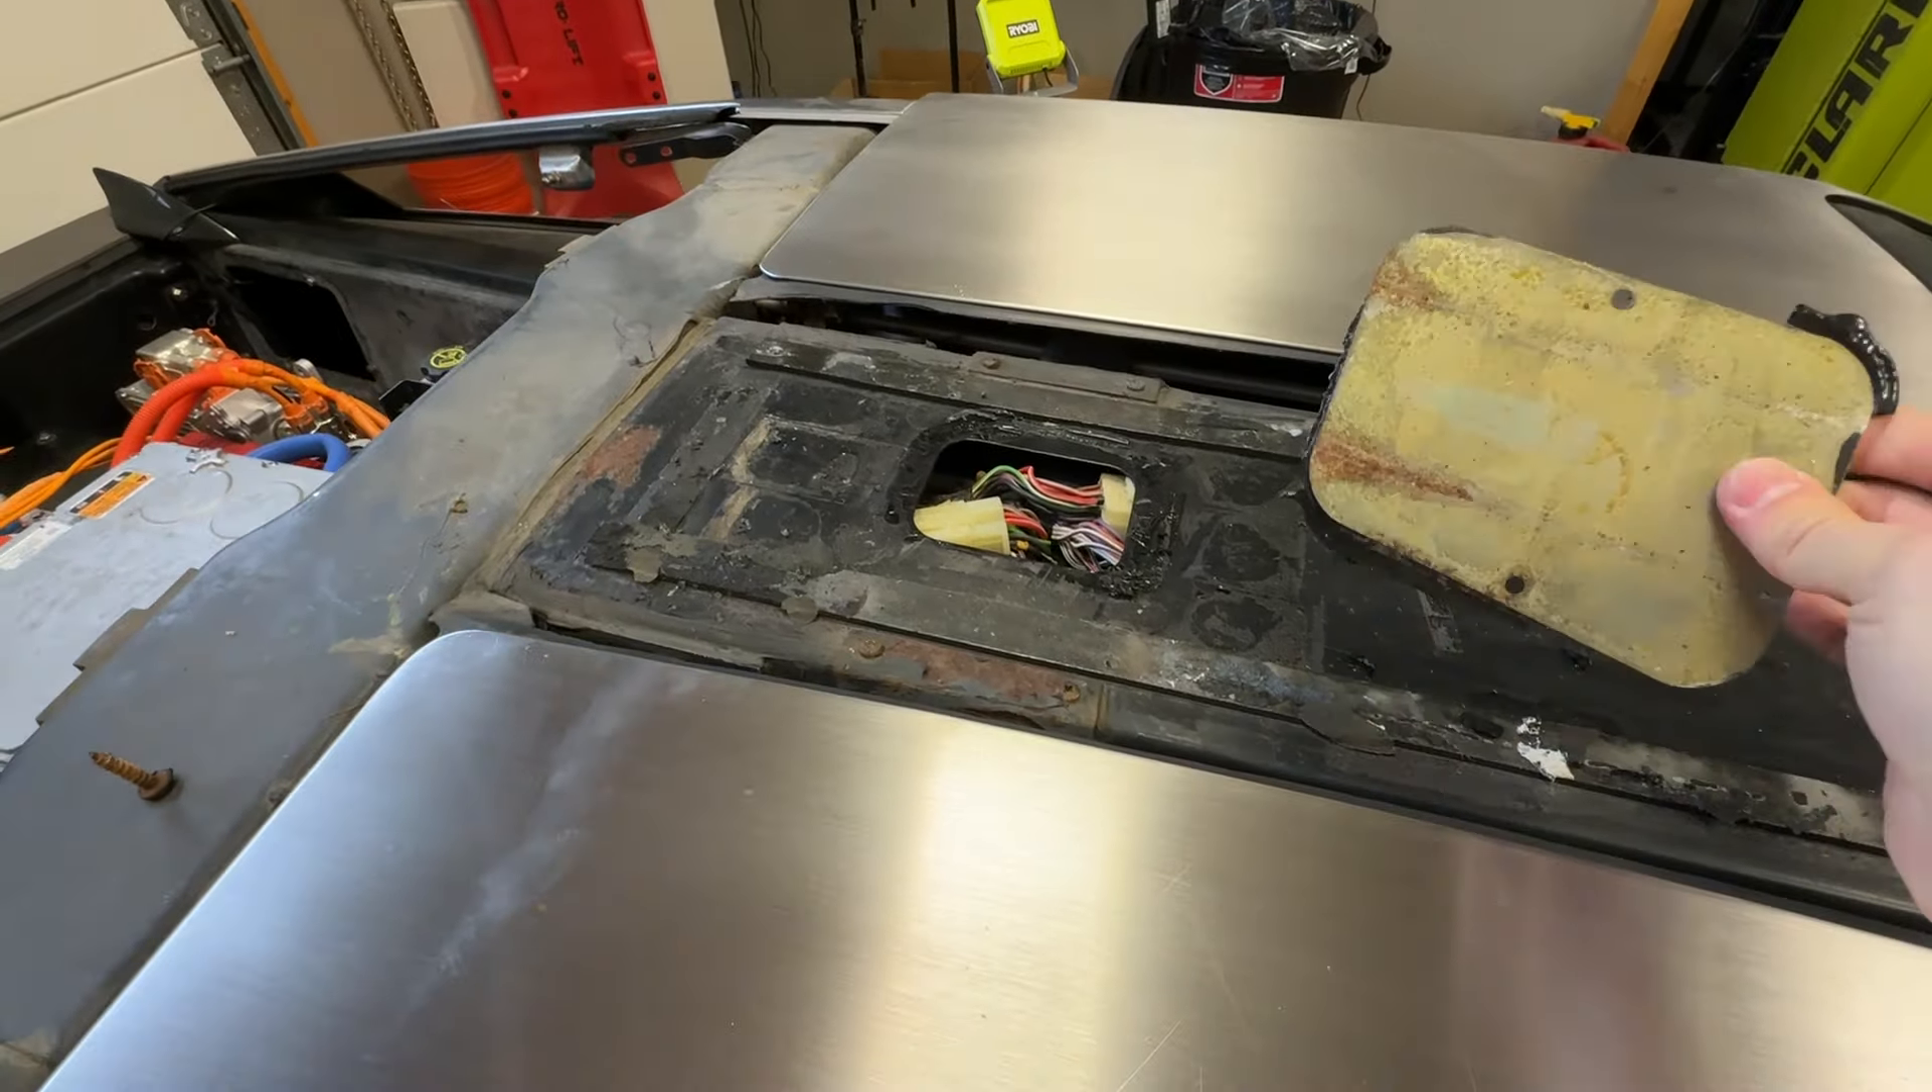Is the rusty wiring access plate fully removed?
Yes.